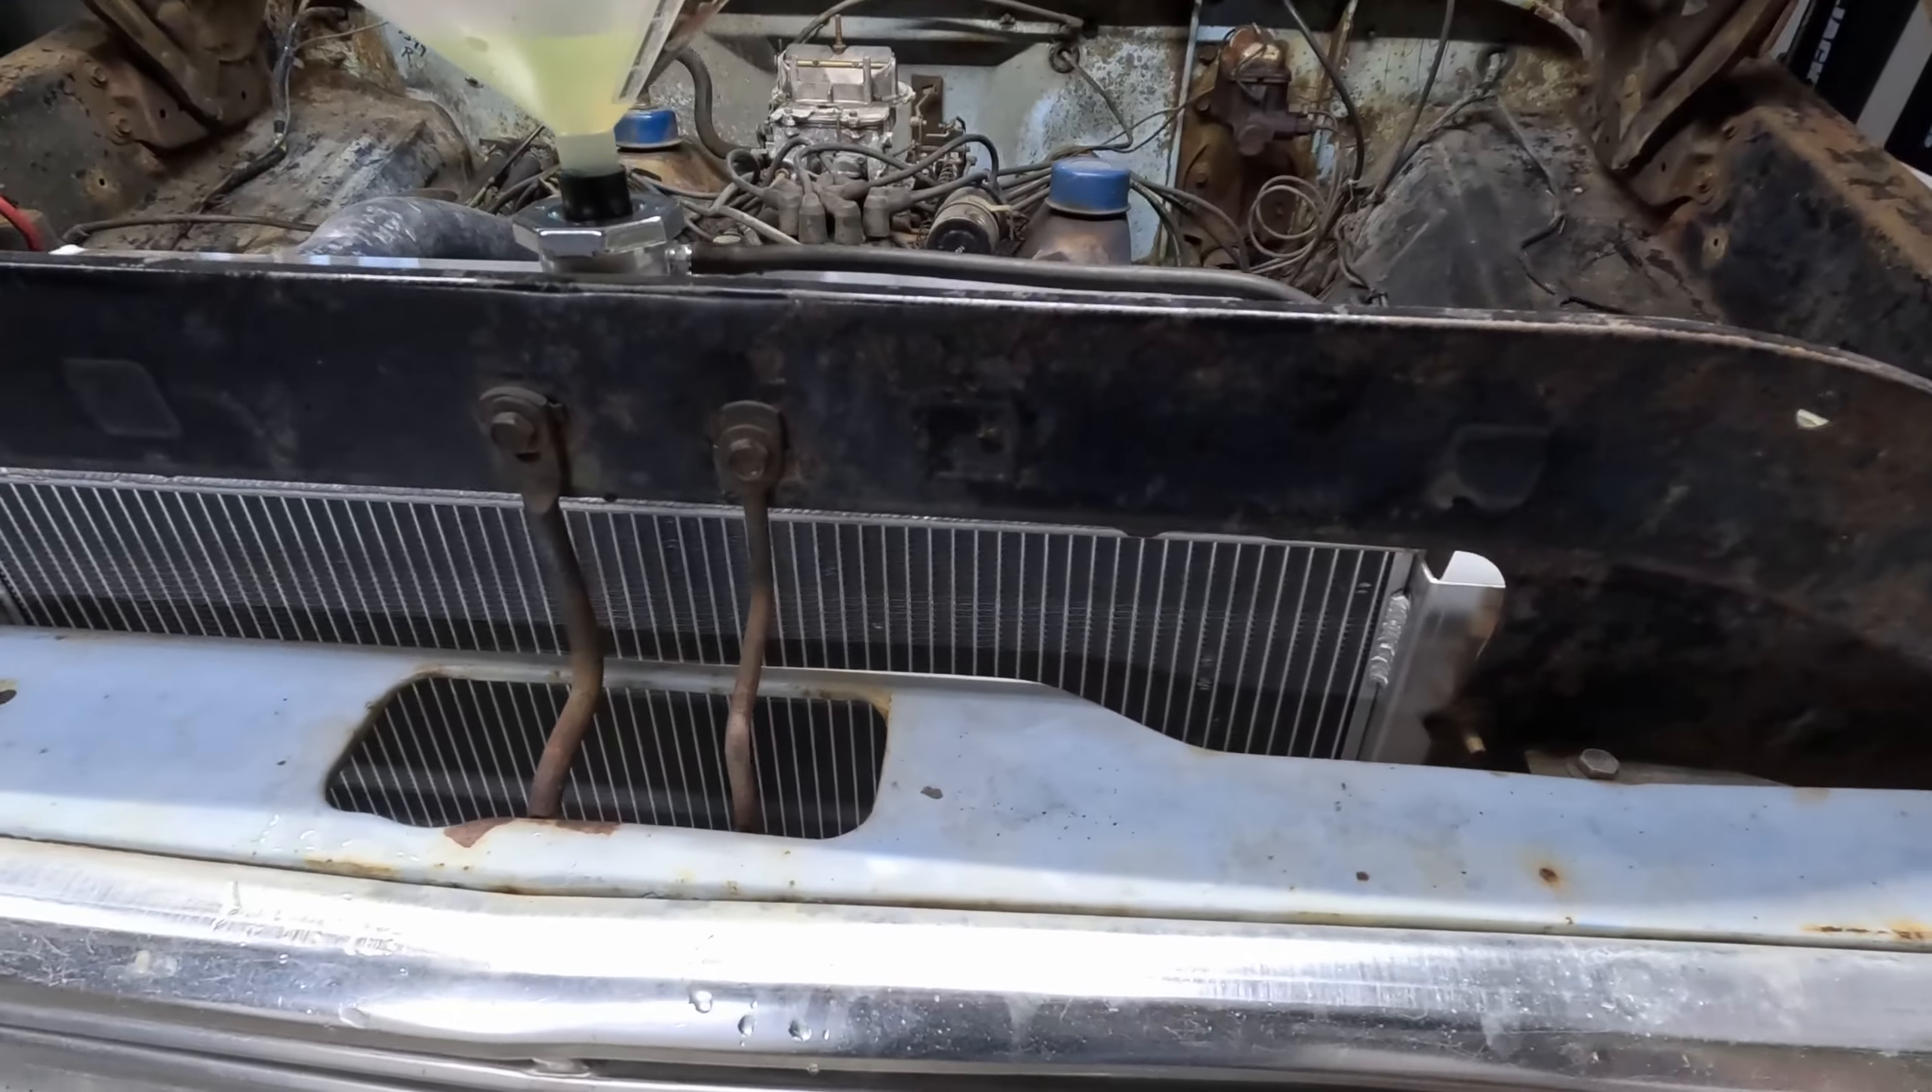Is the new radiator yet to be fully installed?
No.